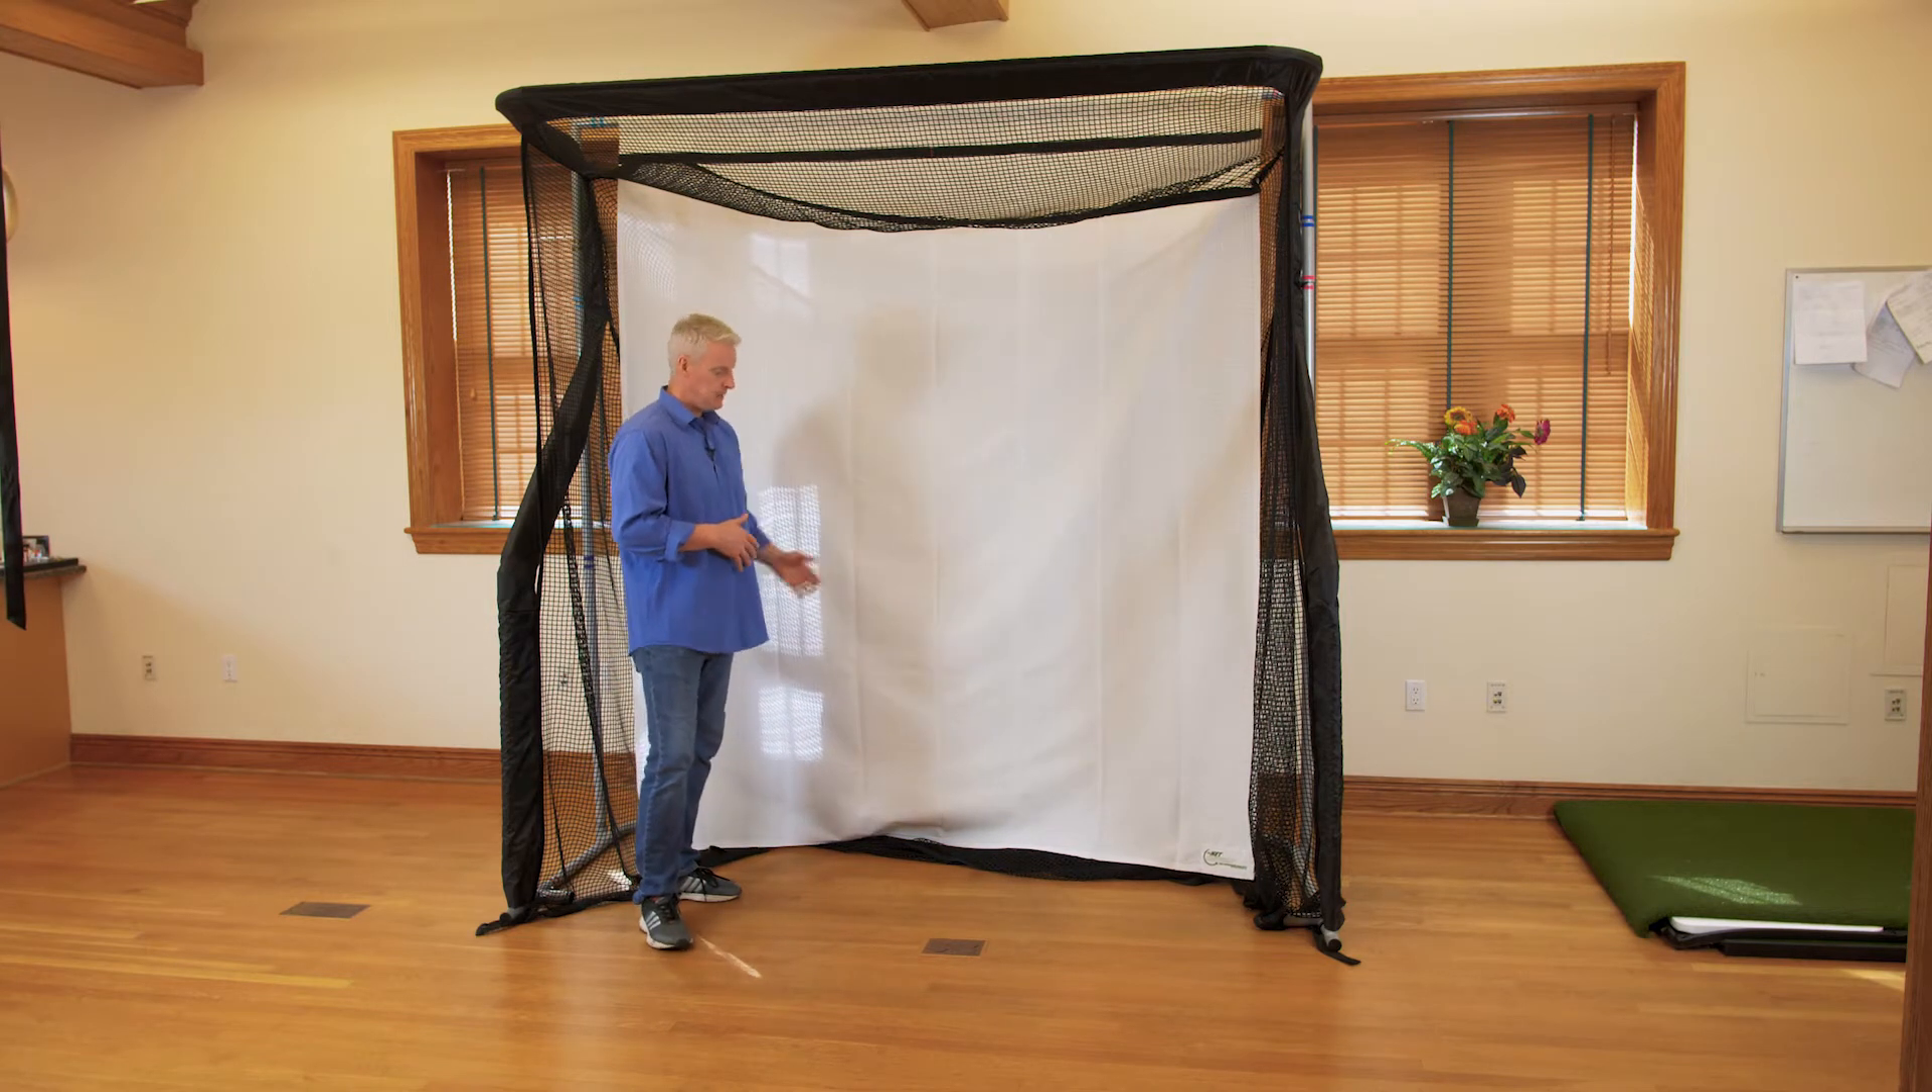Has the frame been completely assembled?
Yes.